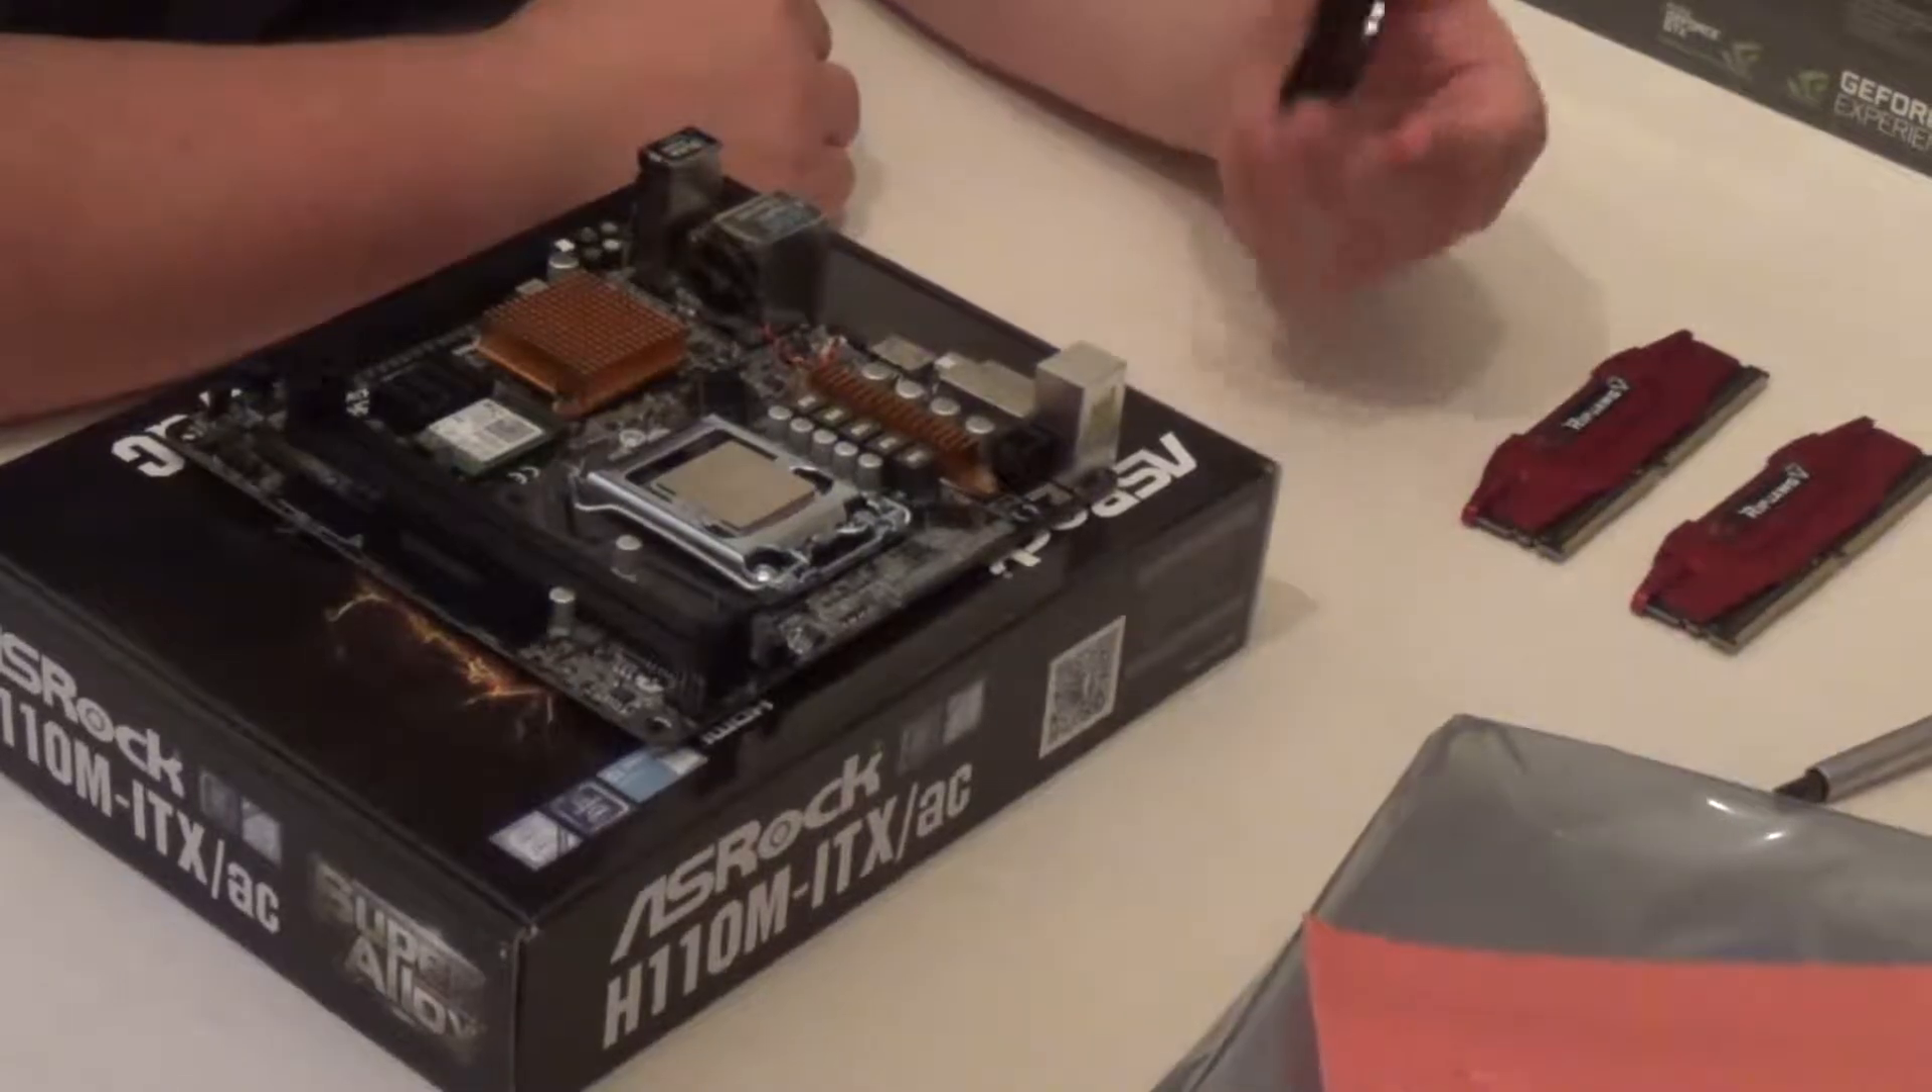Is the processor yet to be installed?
No.